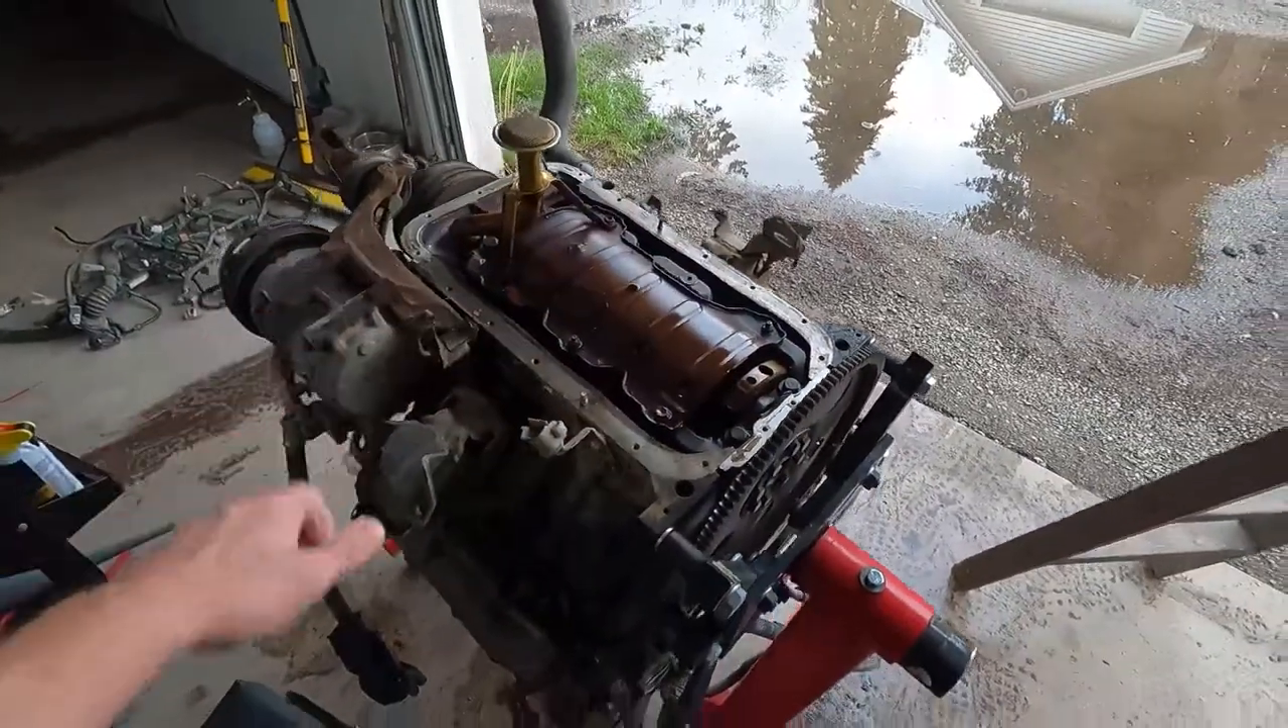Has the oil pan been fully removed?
Yes.